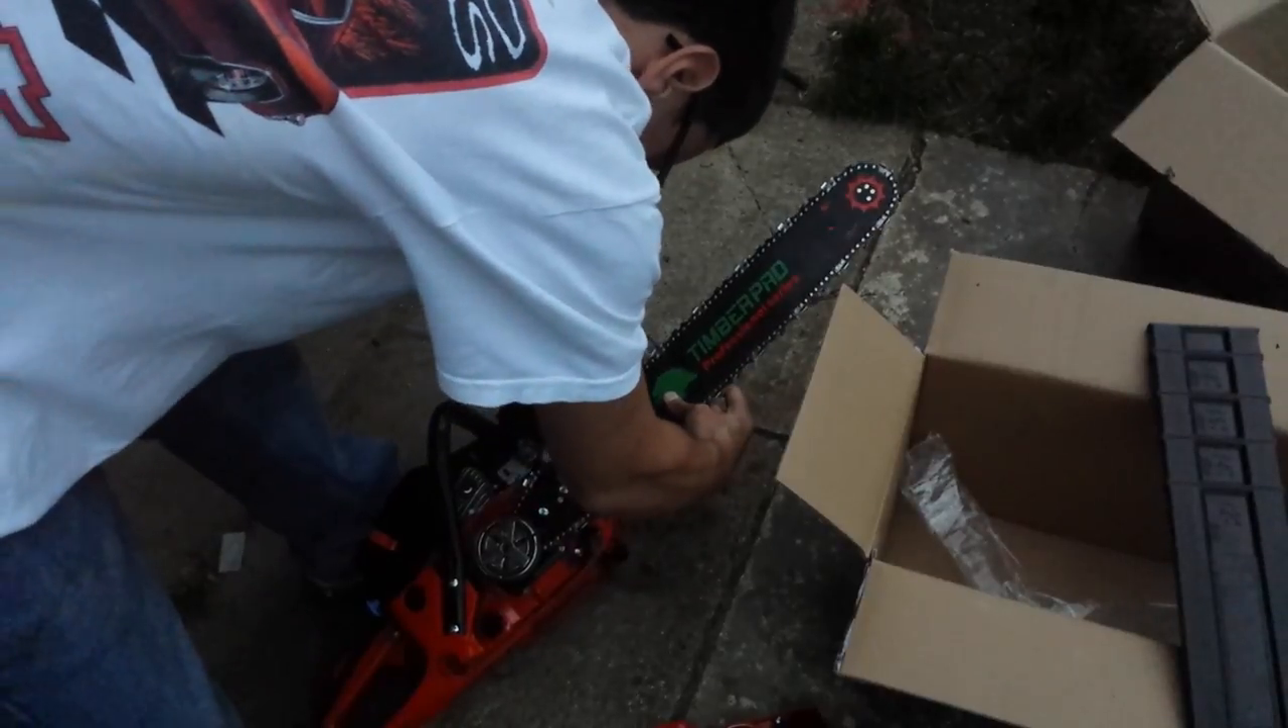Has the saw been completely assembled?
No.